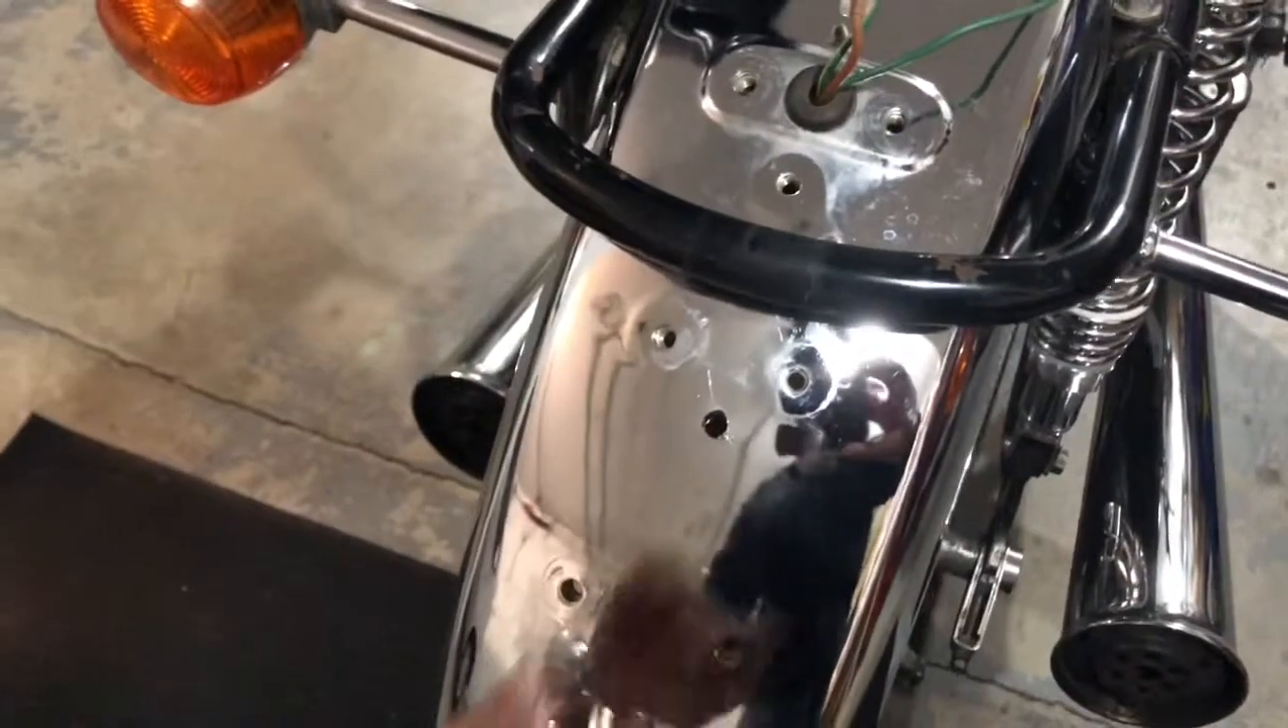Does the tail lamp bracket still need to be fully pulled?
No.